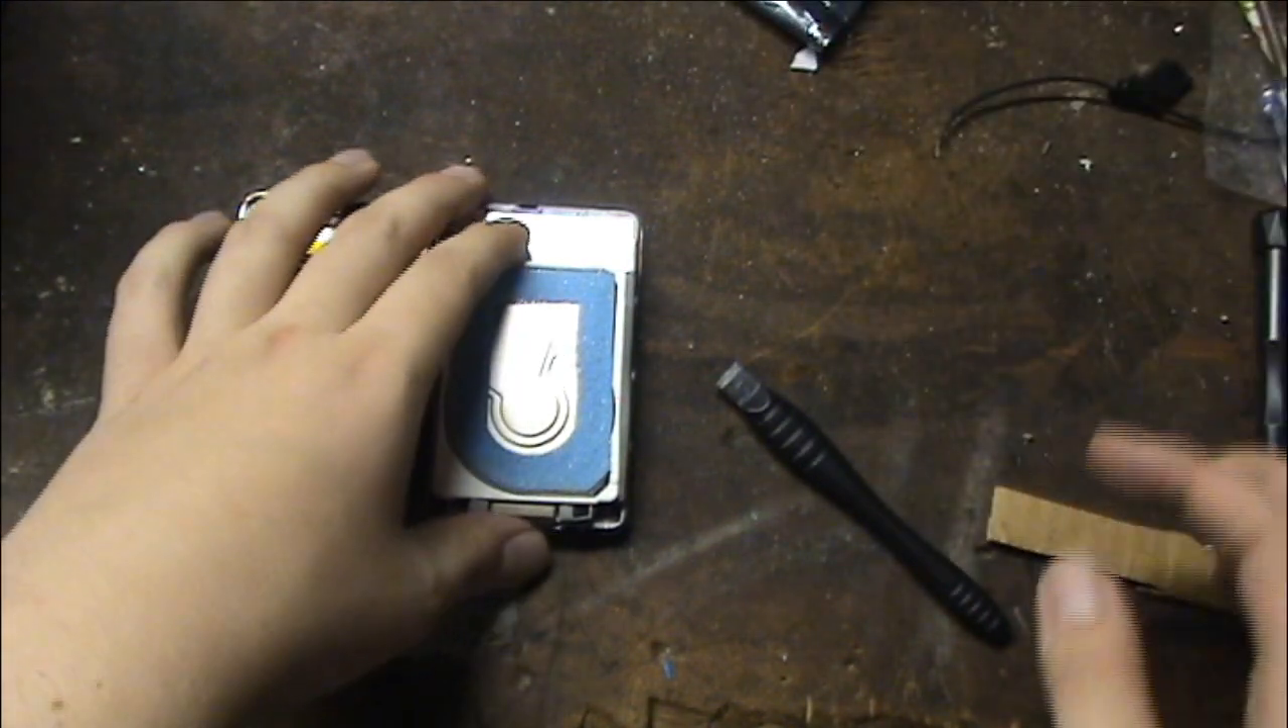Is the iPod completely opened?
Yes.